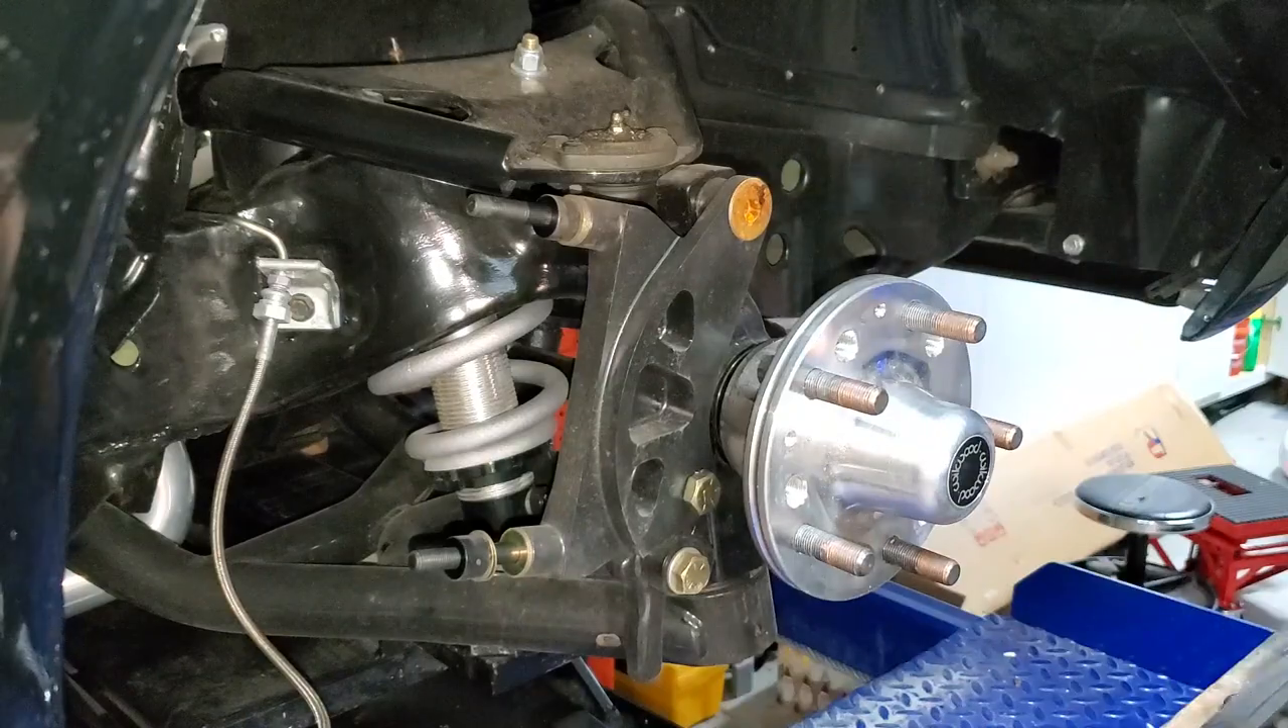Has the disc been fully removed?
Yes.